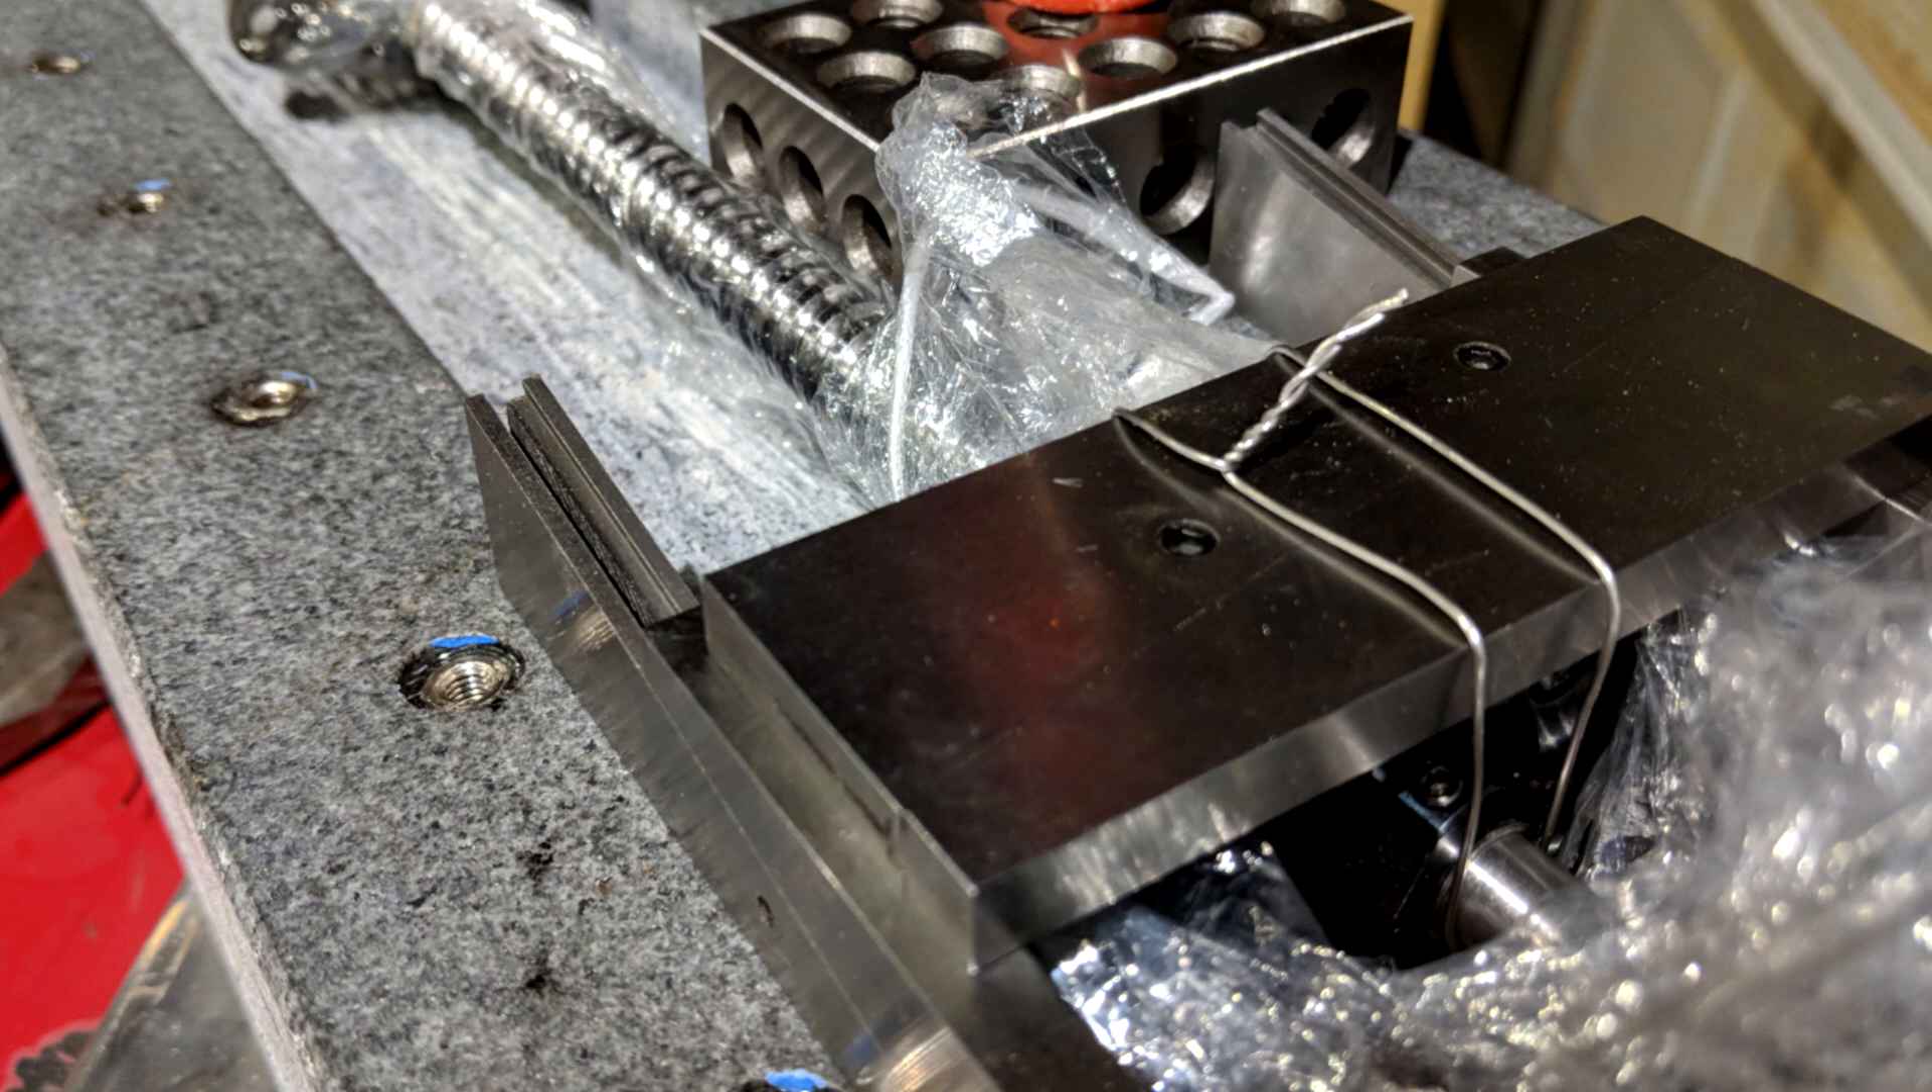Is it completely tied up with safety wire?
Yes.